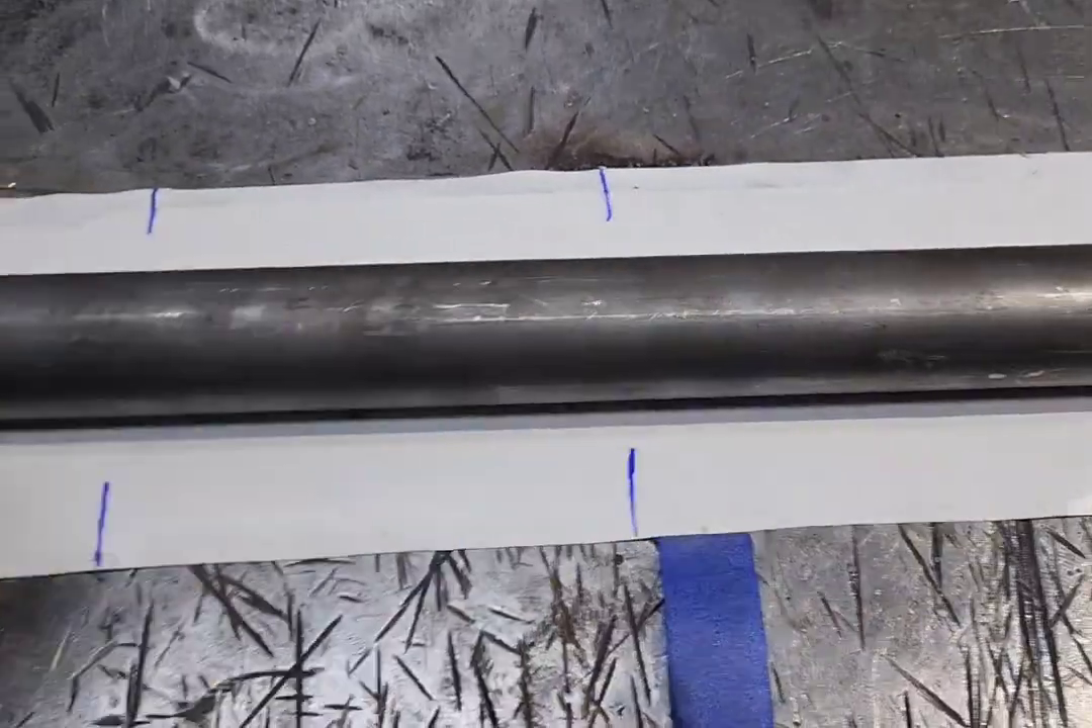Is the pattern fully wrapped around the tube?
No.